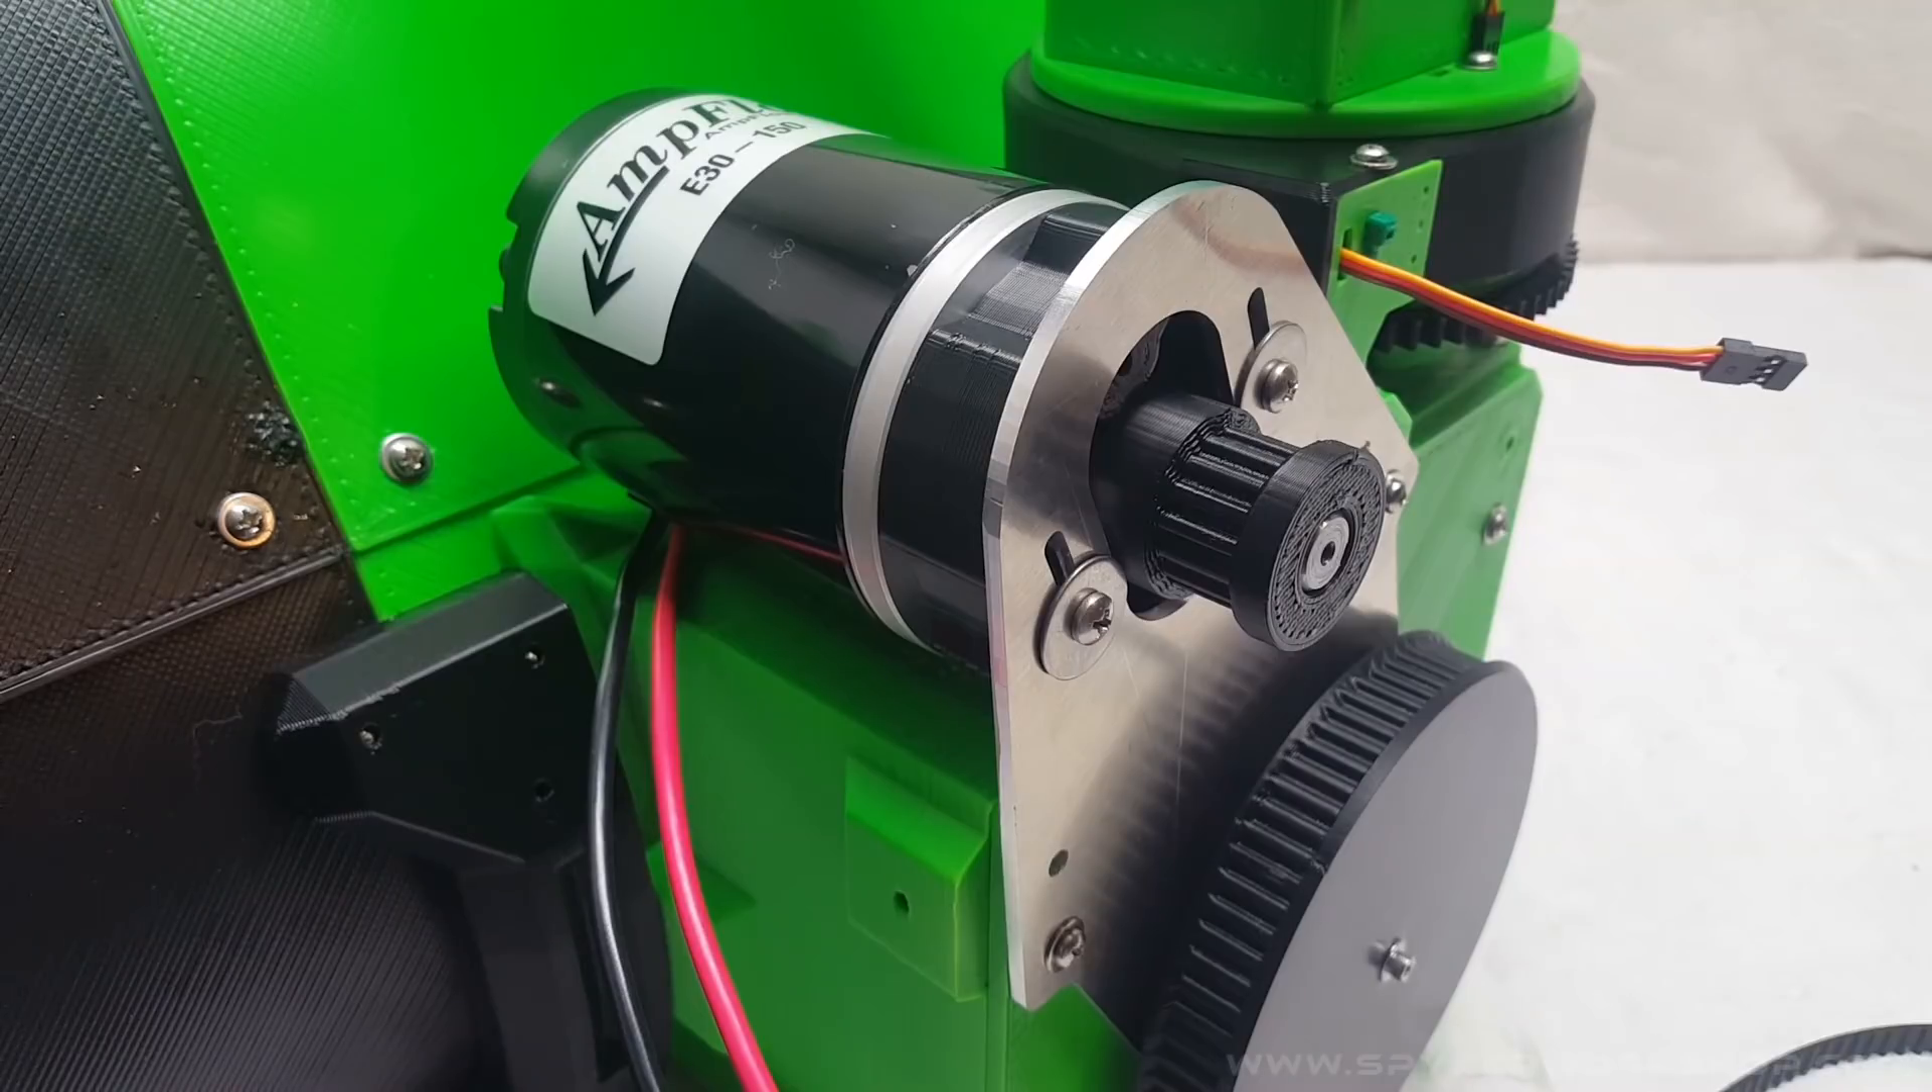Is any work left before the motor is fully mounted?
No.